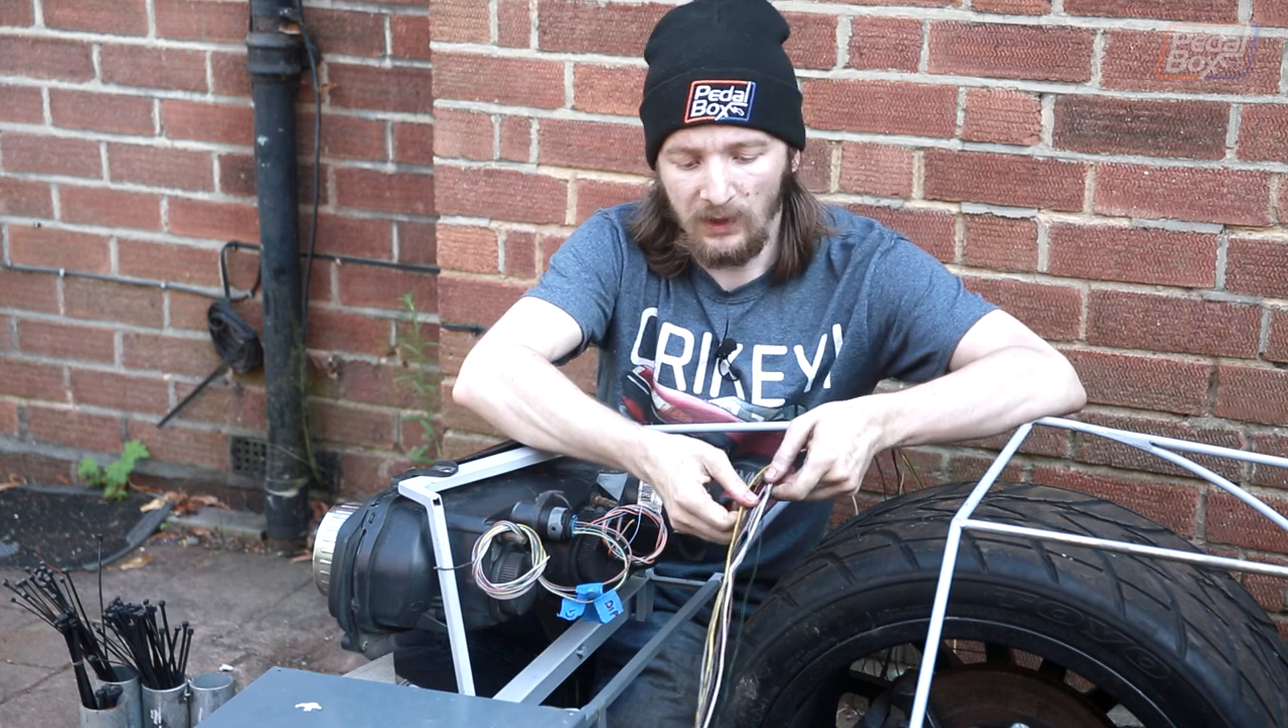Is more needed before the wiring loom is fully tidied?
Yes.